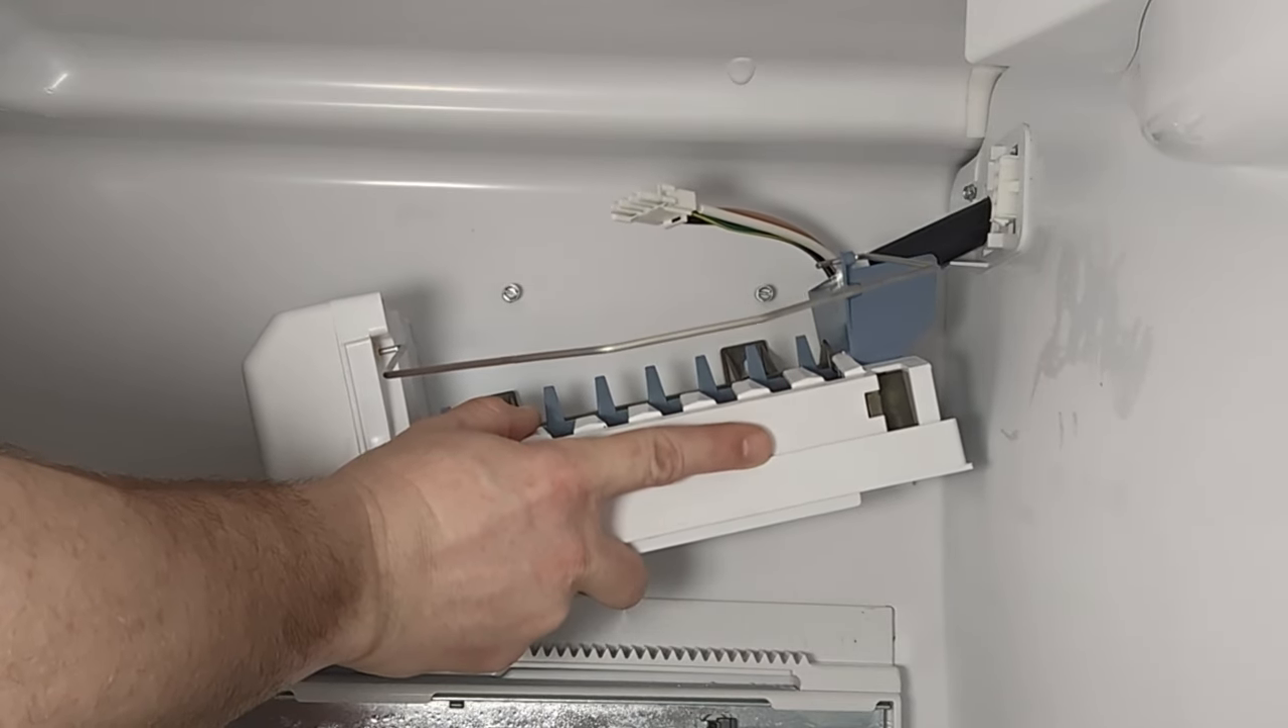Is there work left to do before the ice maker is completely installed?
Yes.